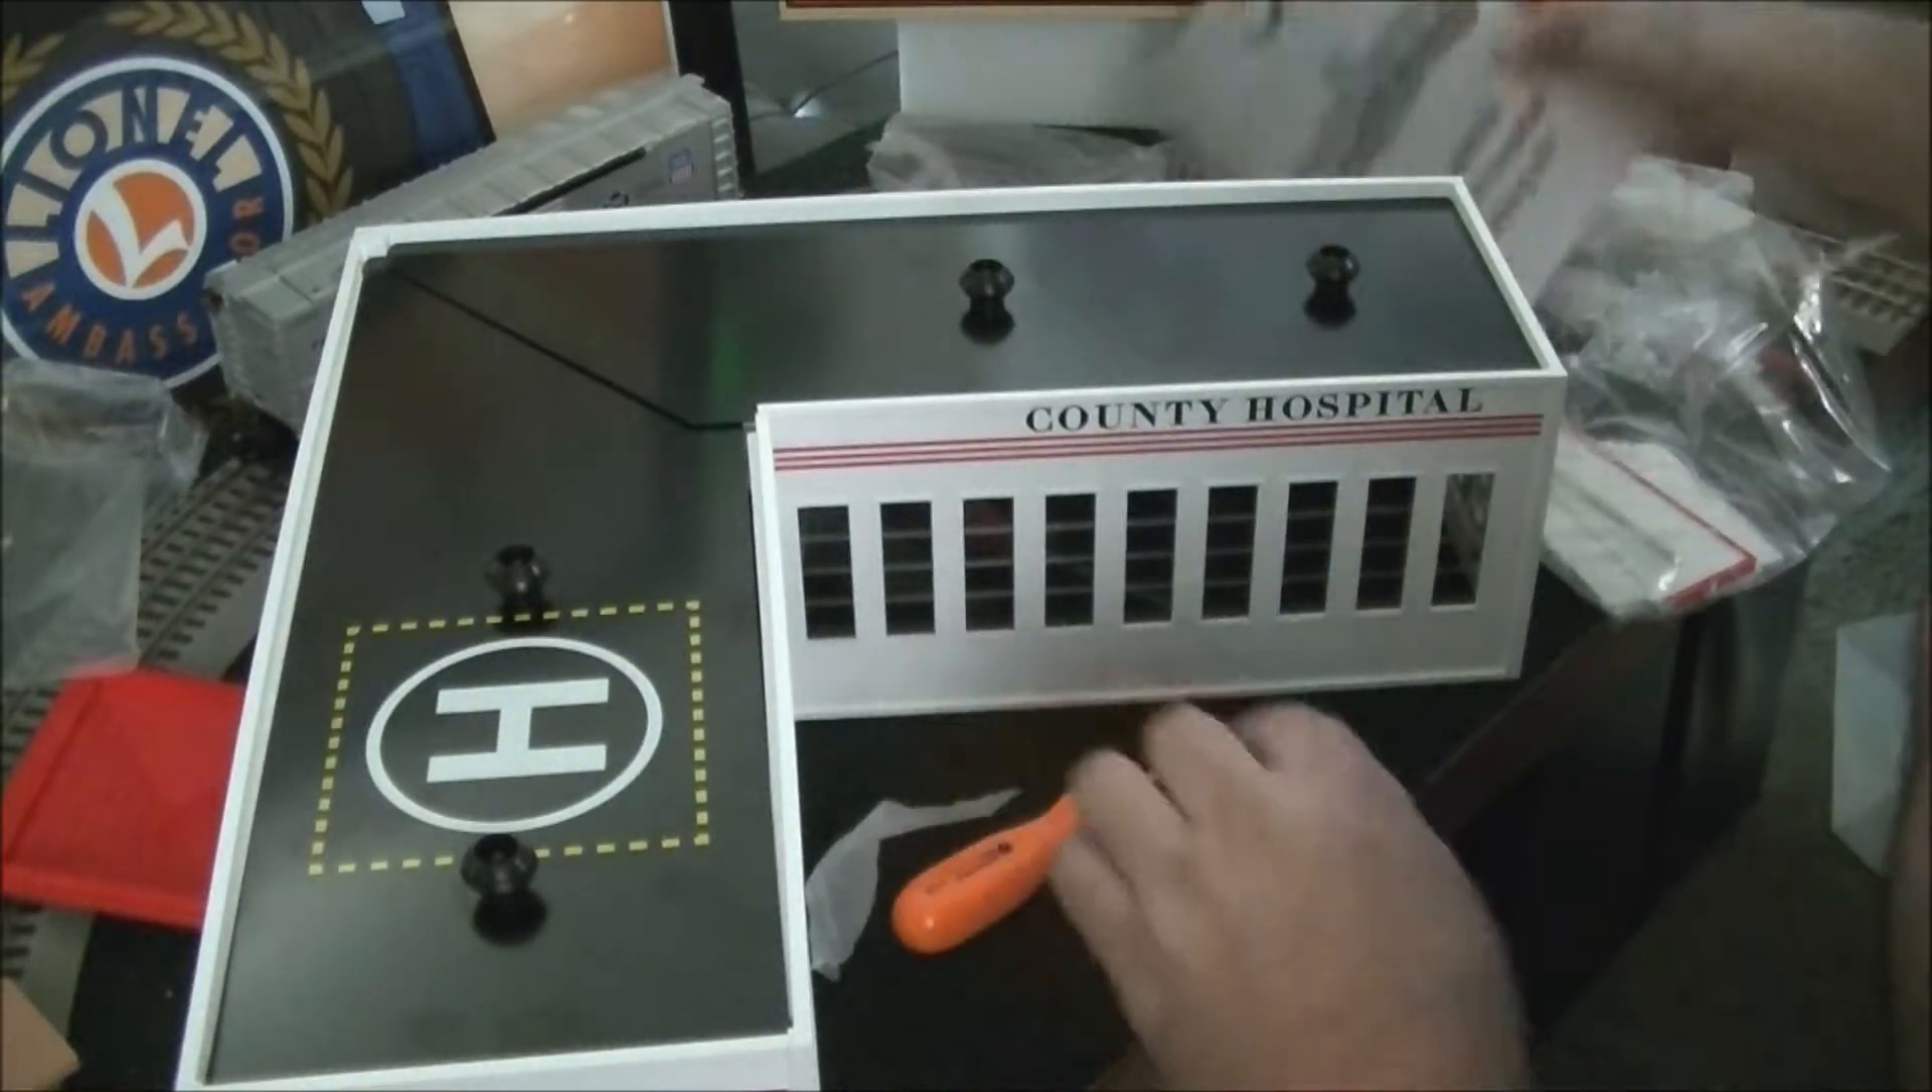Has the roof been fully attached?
Yes.